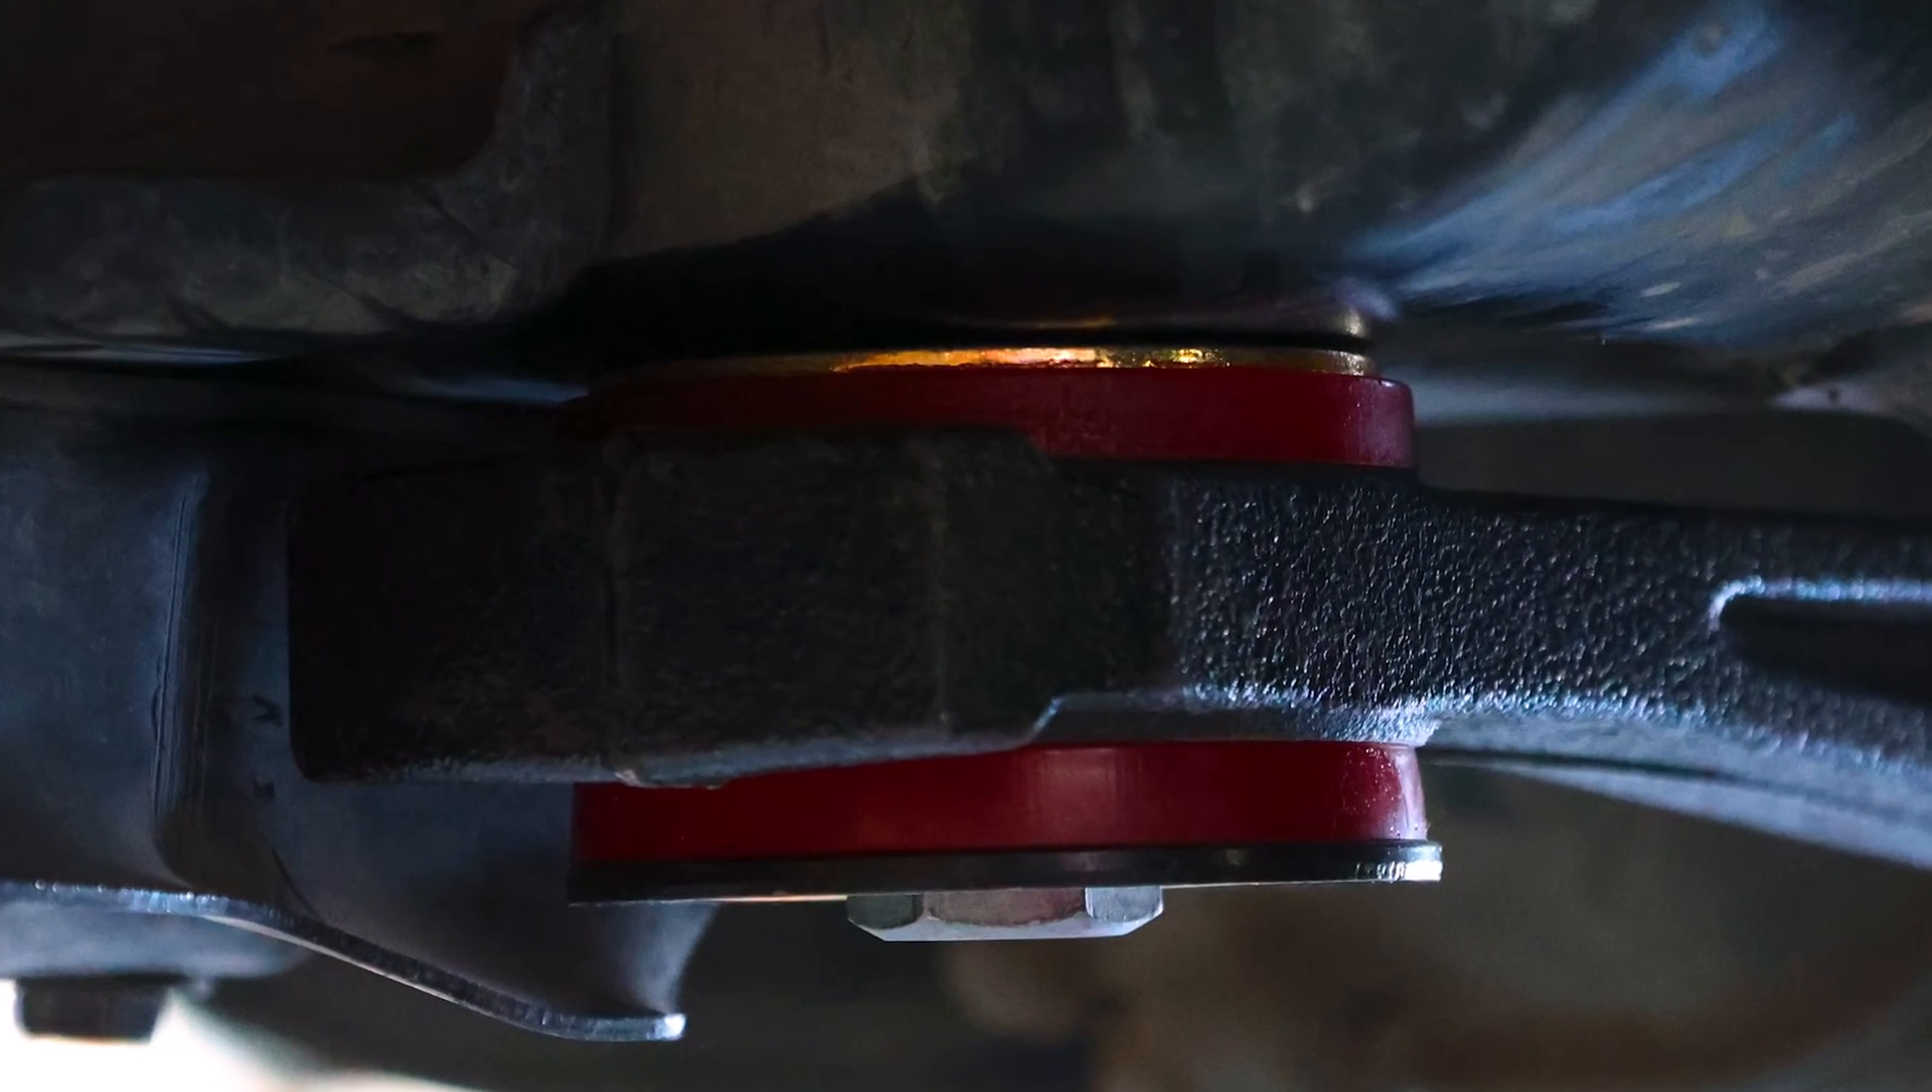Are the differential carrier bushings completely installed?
Yes.